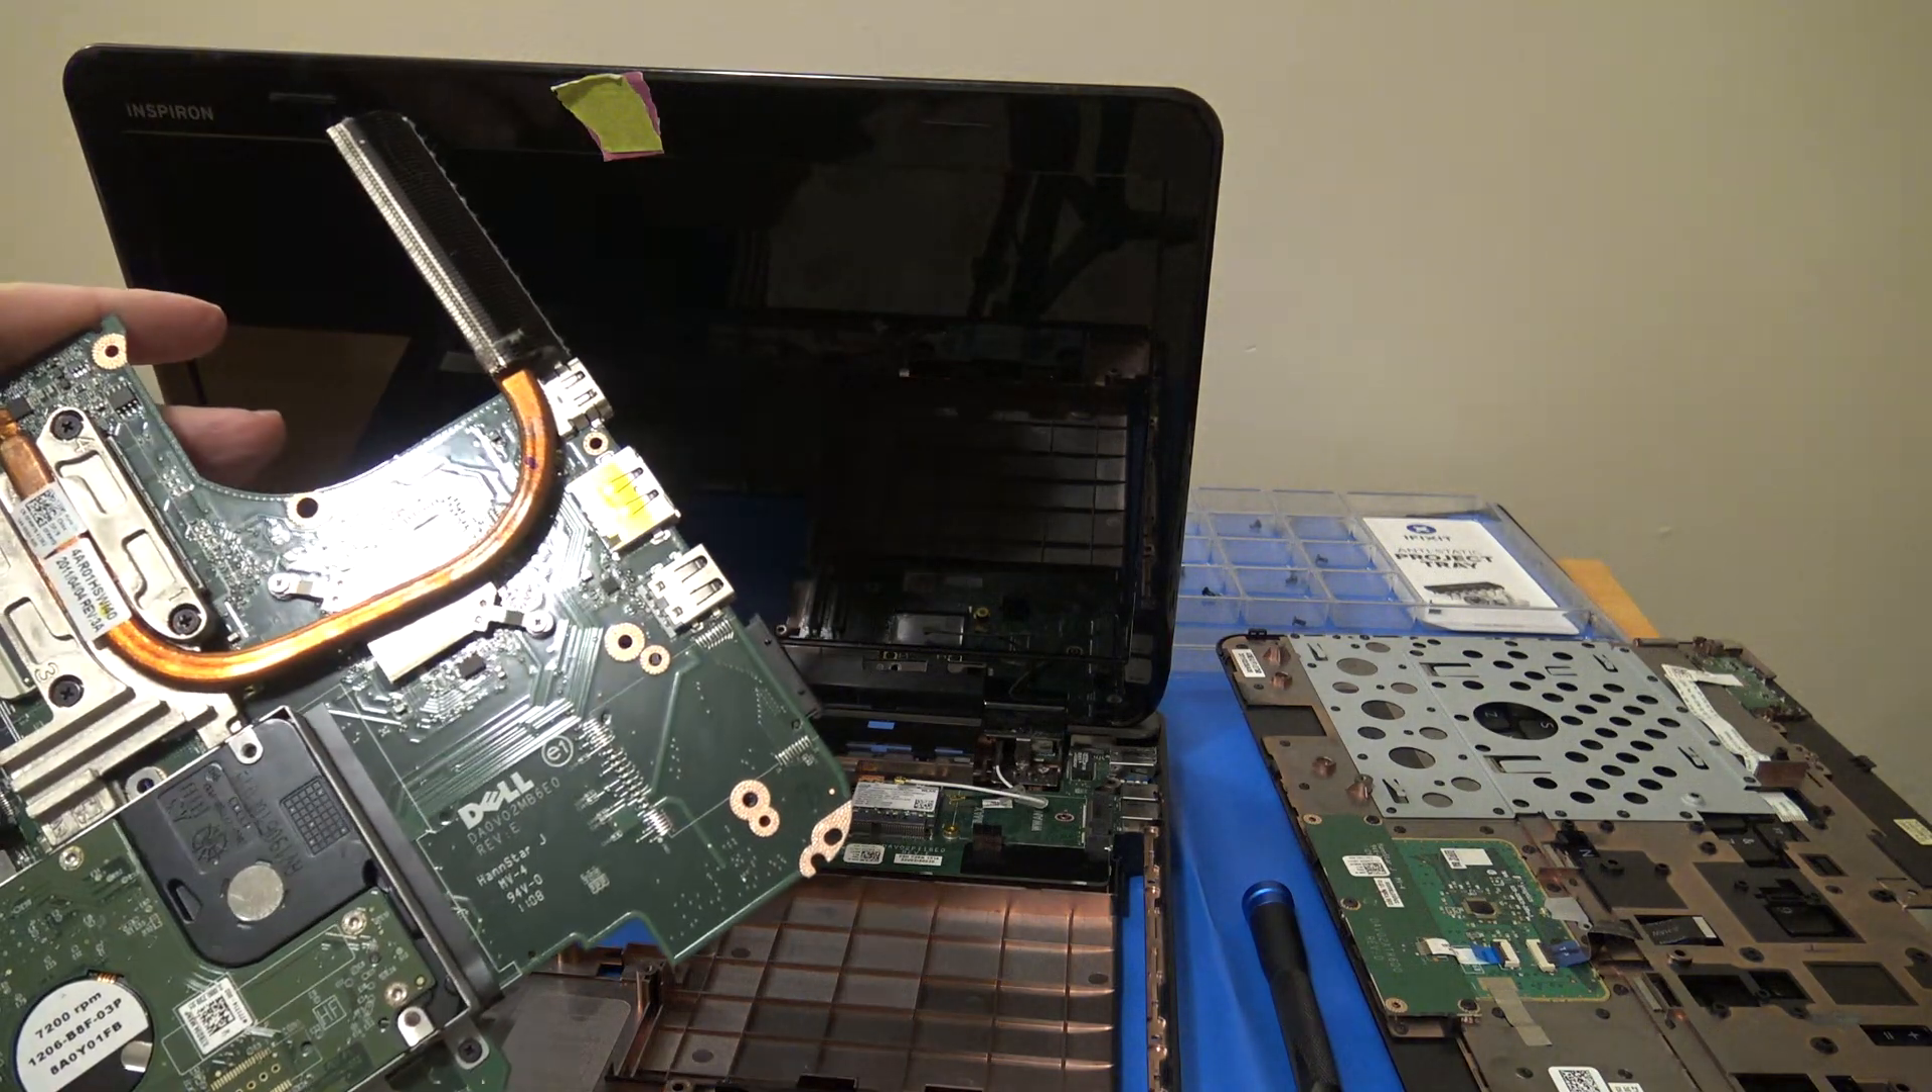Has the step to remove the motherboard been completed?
Yes.